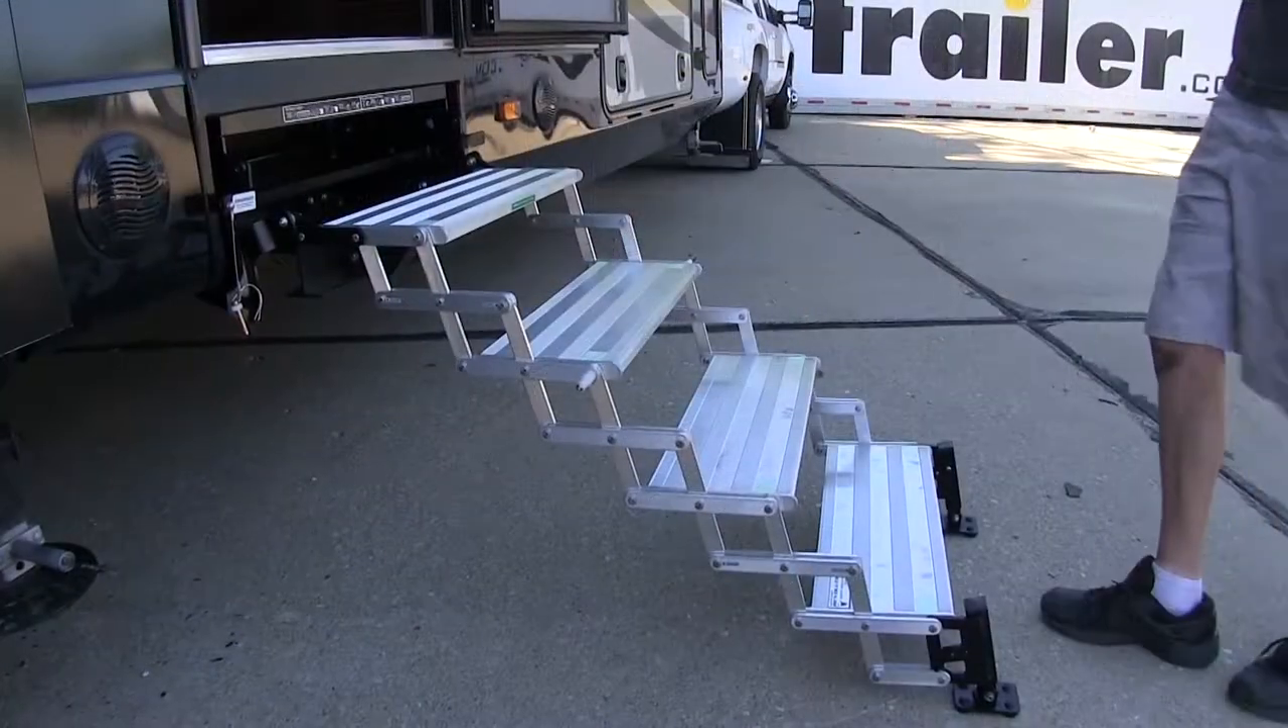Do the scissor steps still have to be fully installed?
No.